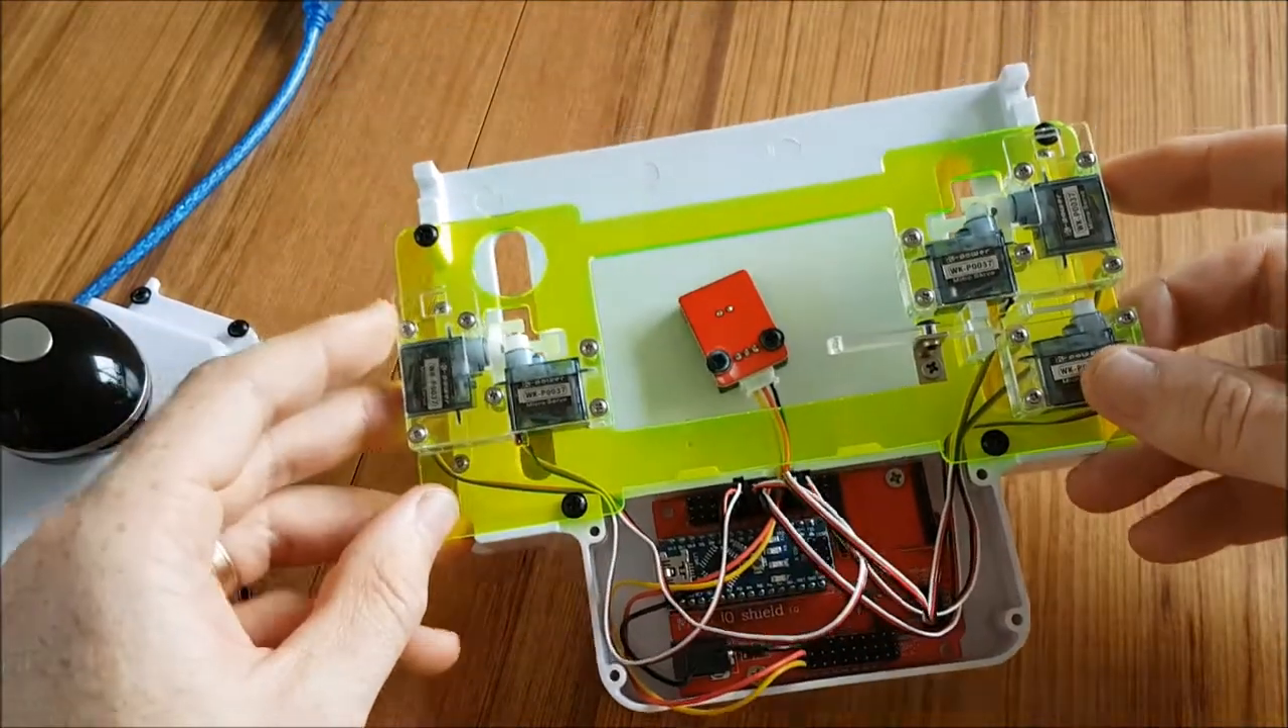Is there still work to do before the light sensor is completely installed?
No.